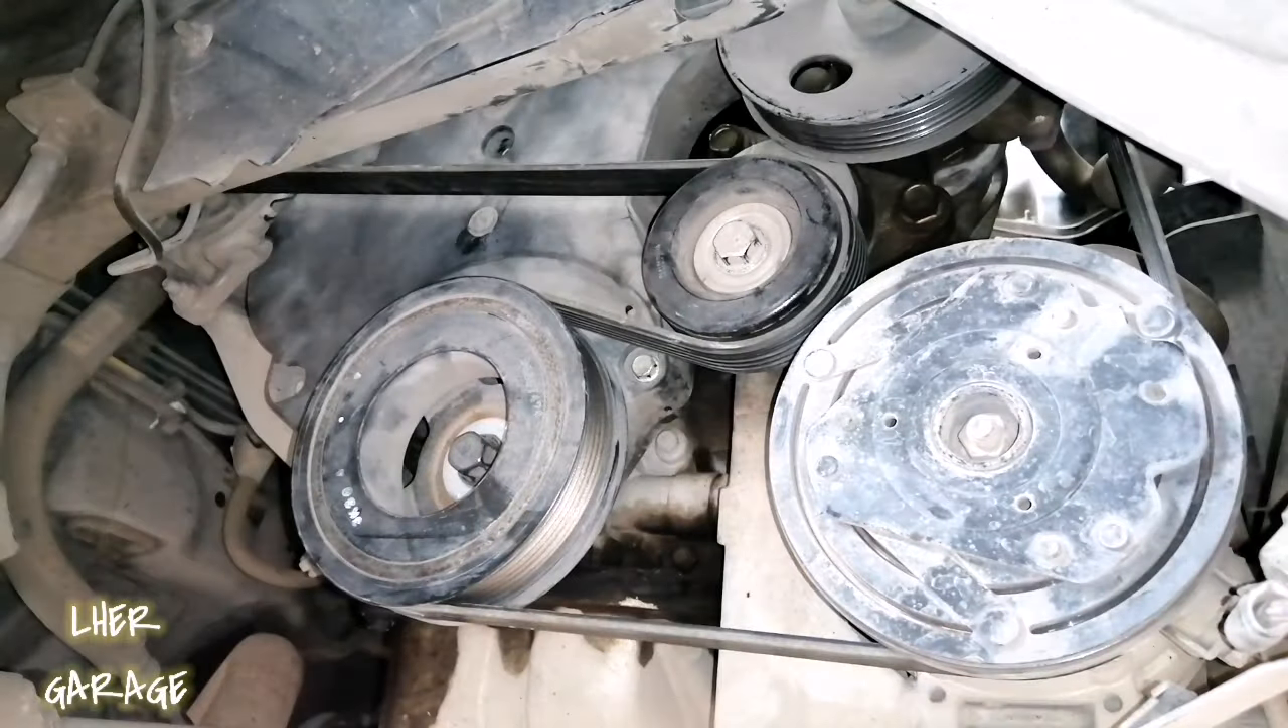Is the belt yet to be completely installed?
No.